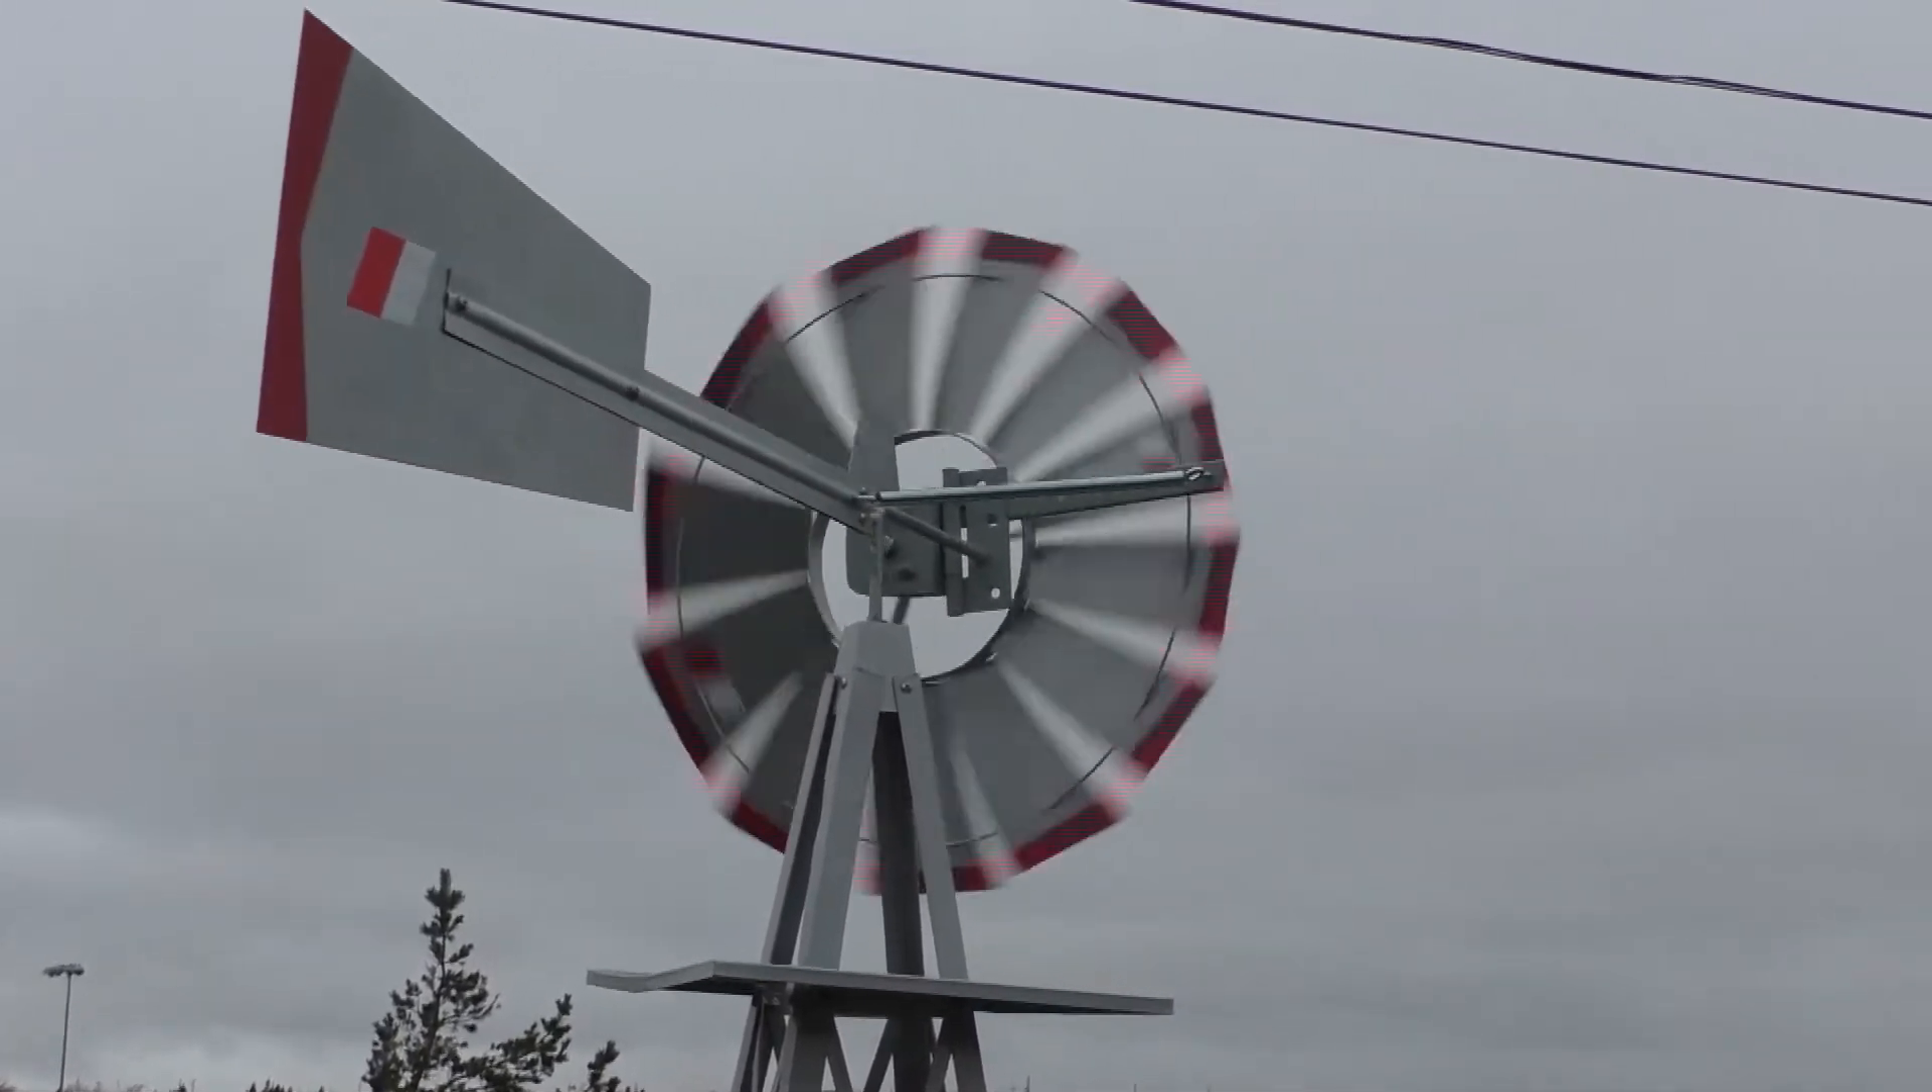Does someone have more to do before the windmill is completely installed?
No.